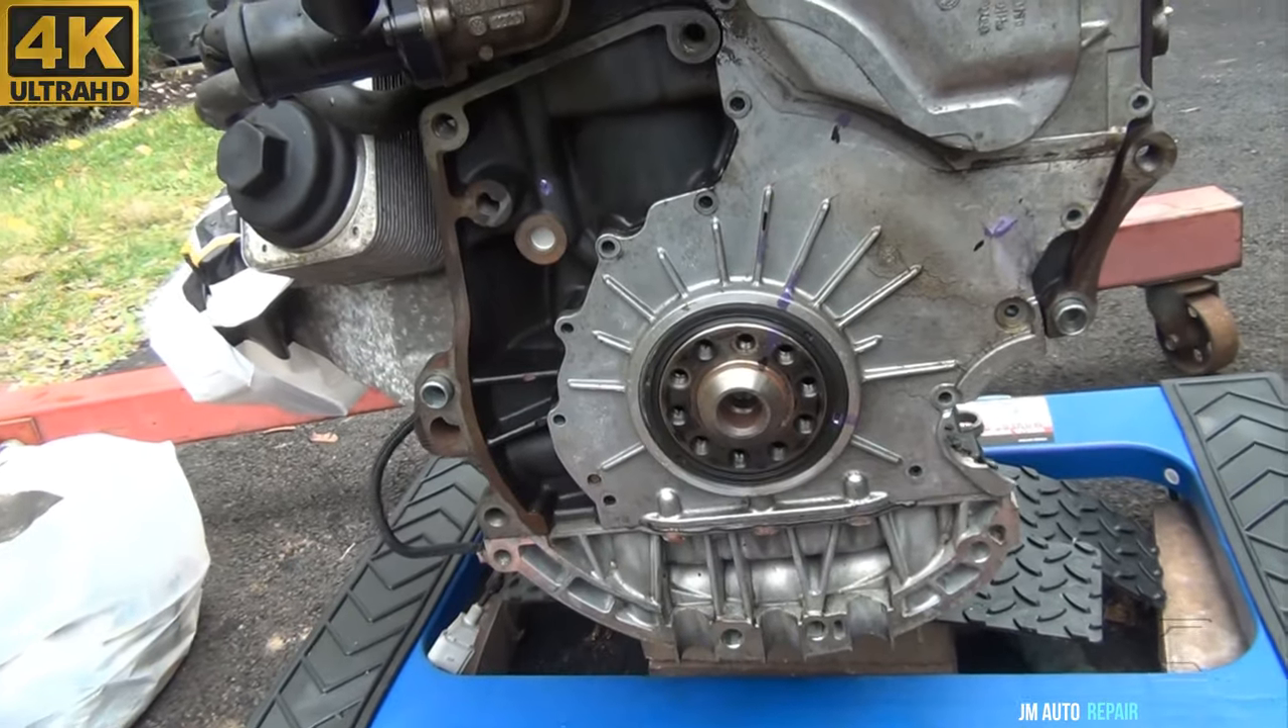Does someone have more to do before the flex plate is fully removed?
No.